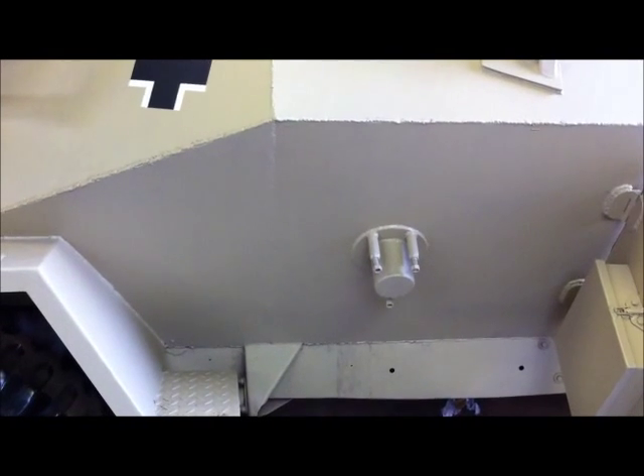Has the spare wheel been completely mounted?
No.